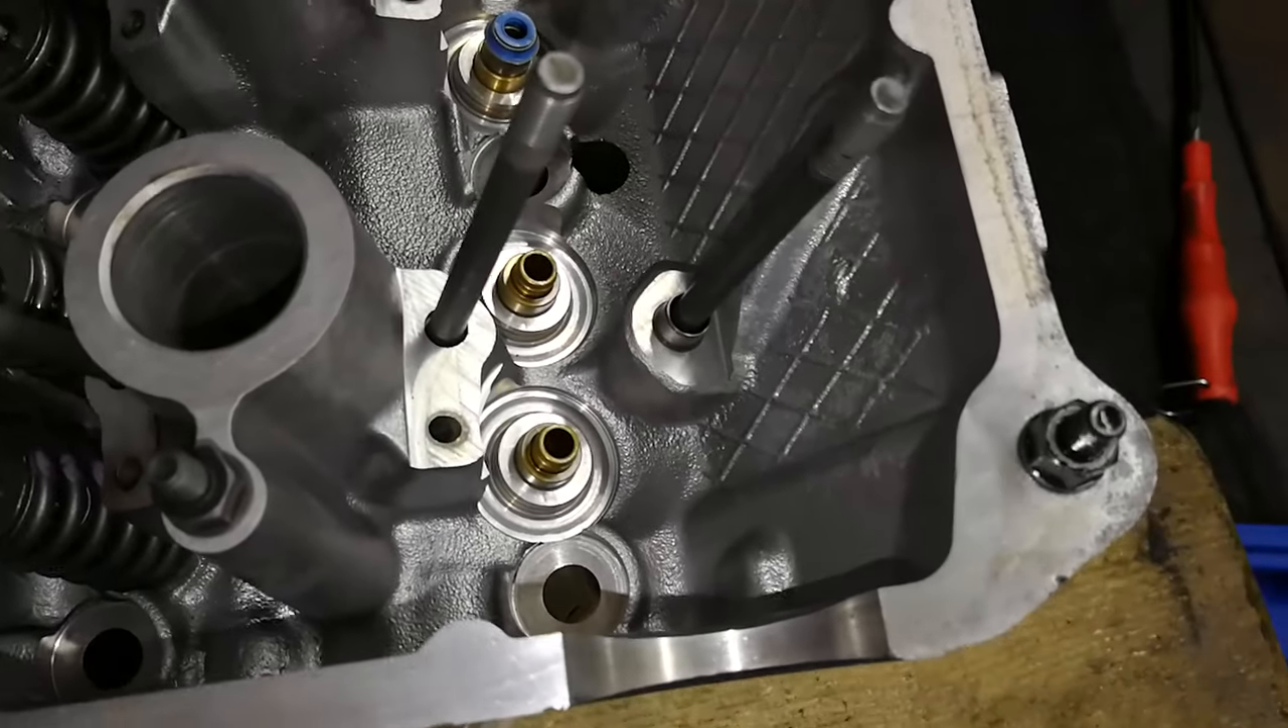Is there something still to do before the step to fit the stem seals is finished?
Yes.